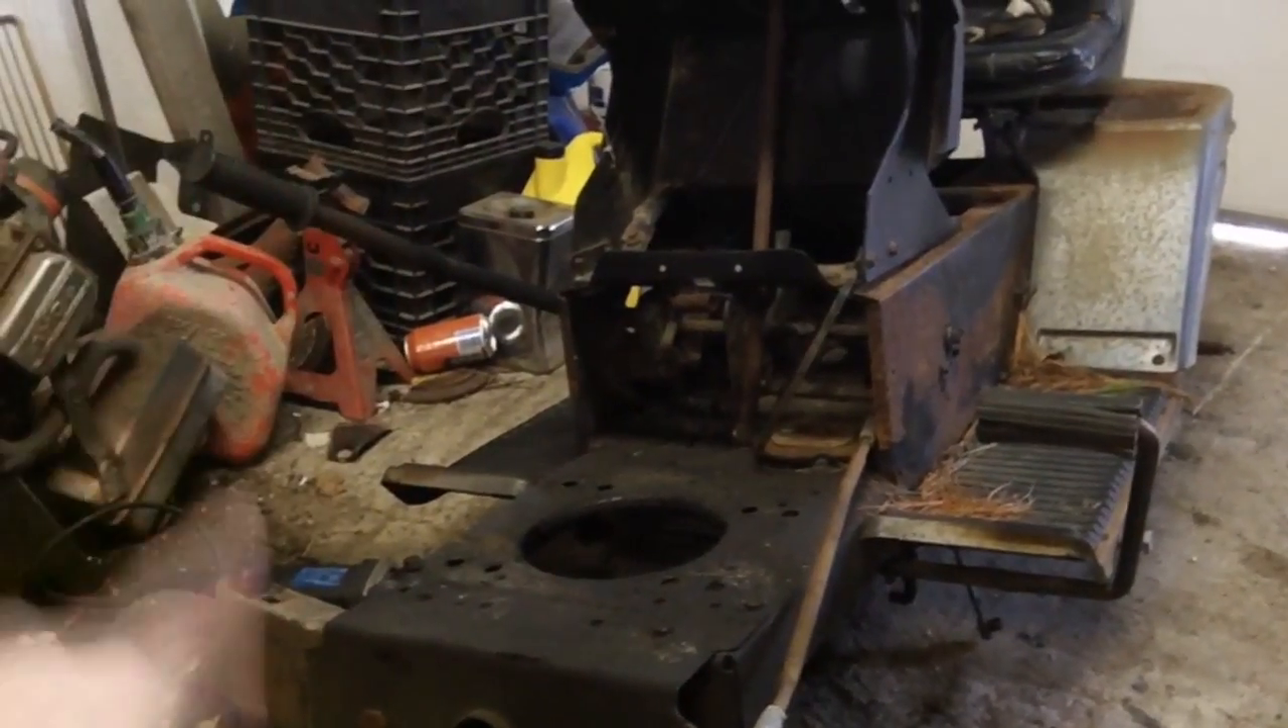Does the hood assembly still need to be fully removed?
No.